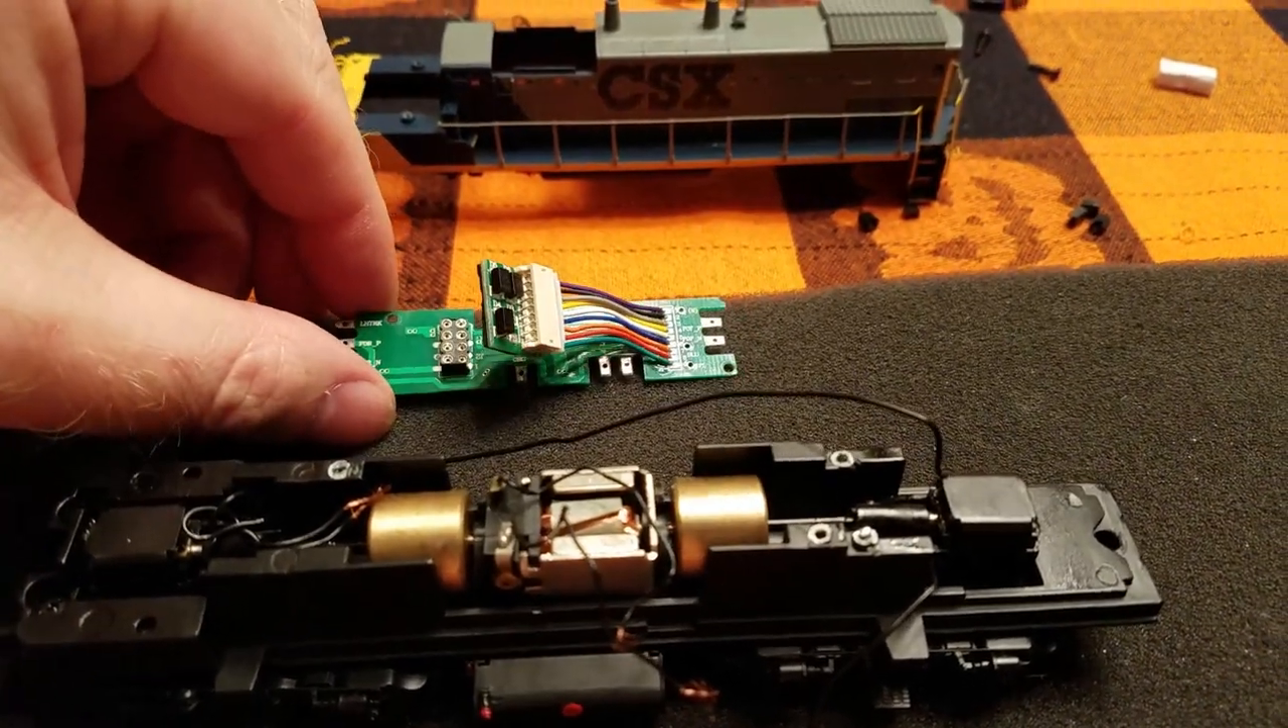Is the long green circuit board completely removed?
Yes.